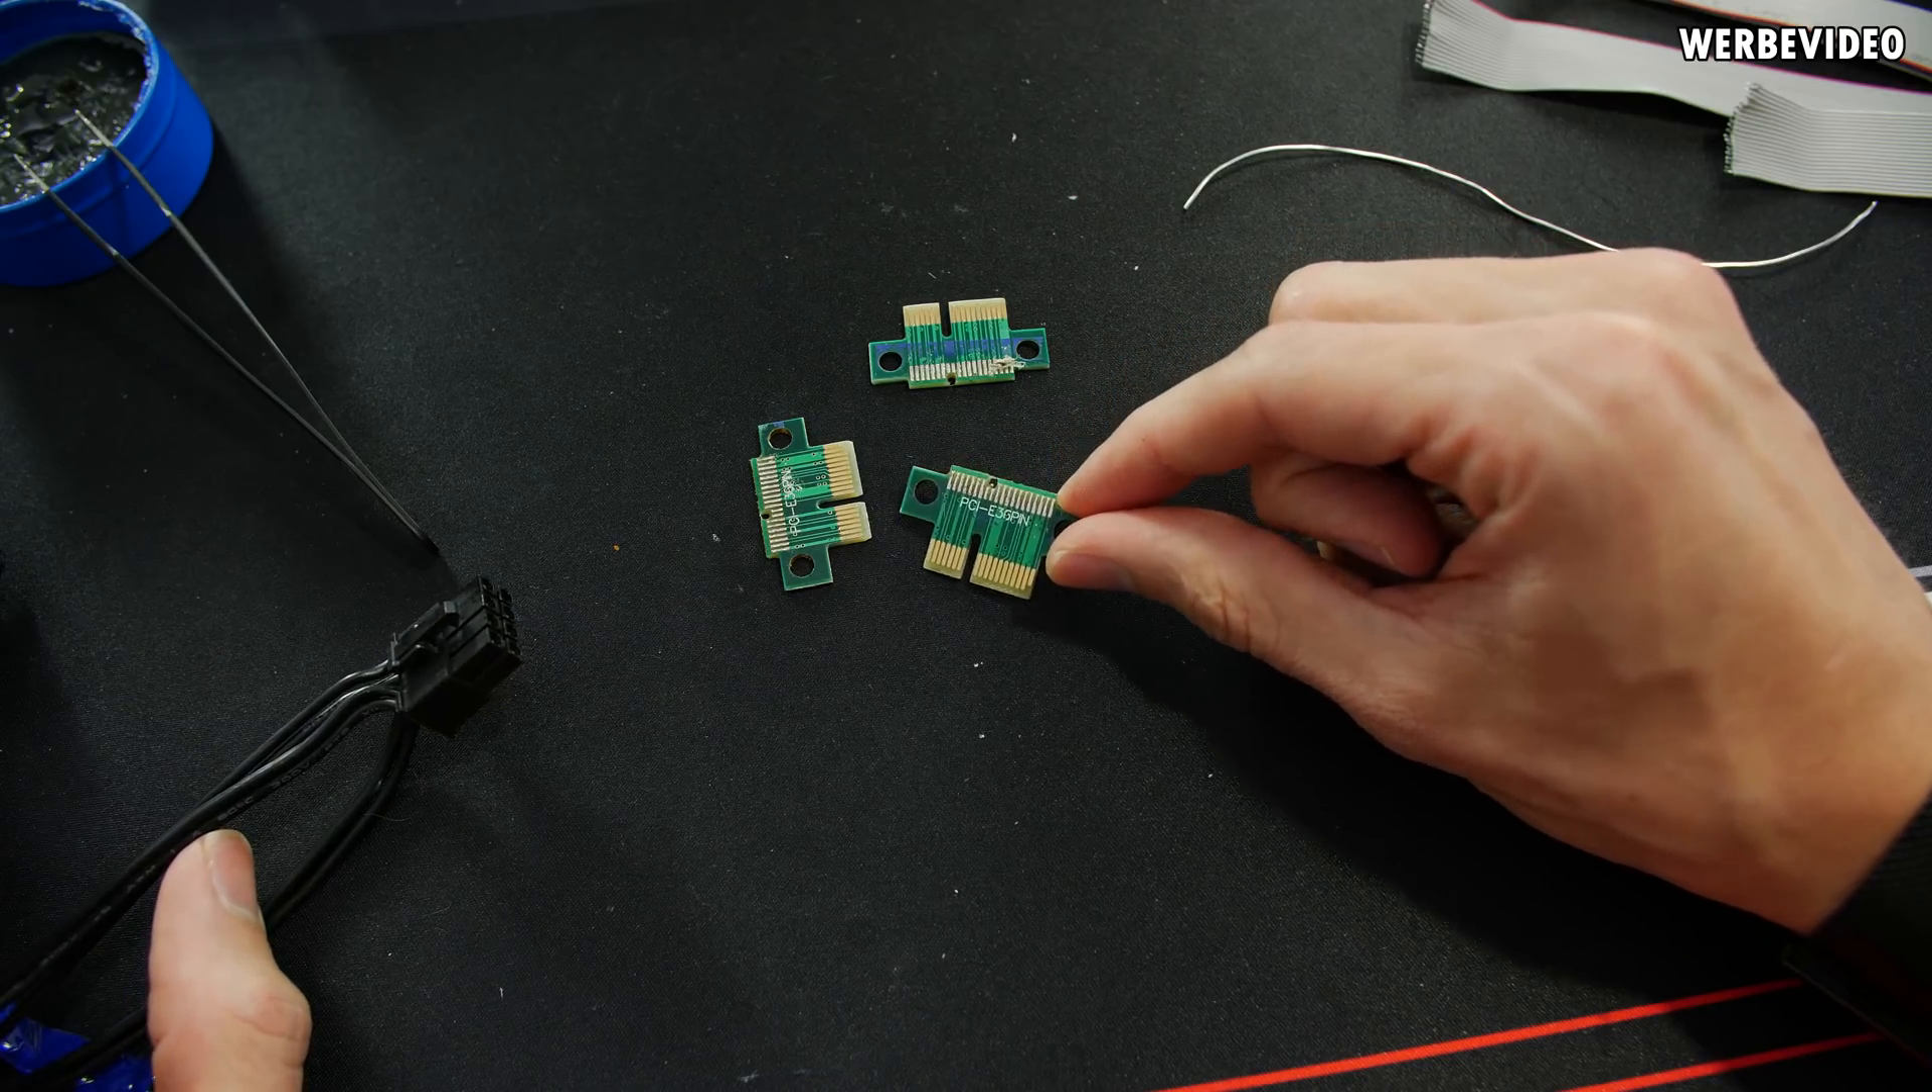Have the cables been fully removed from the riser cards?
Yes.